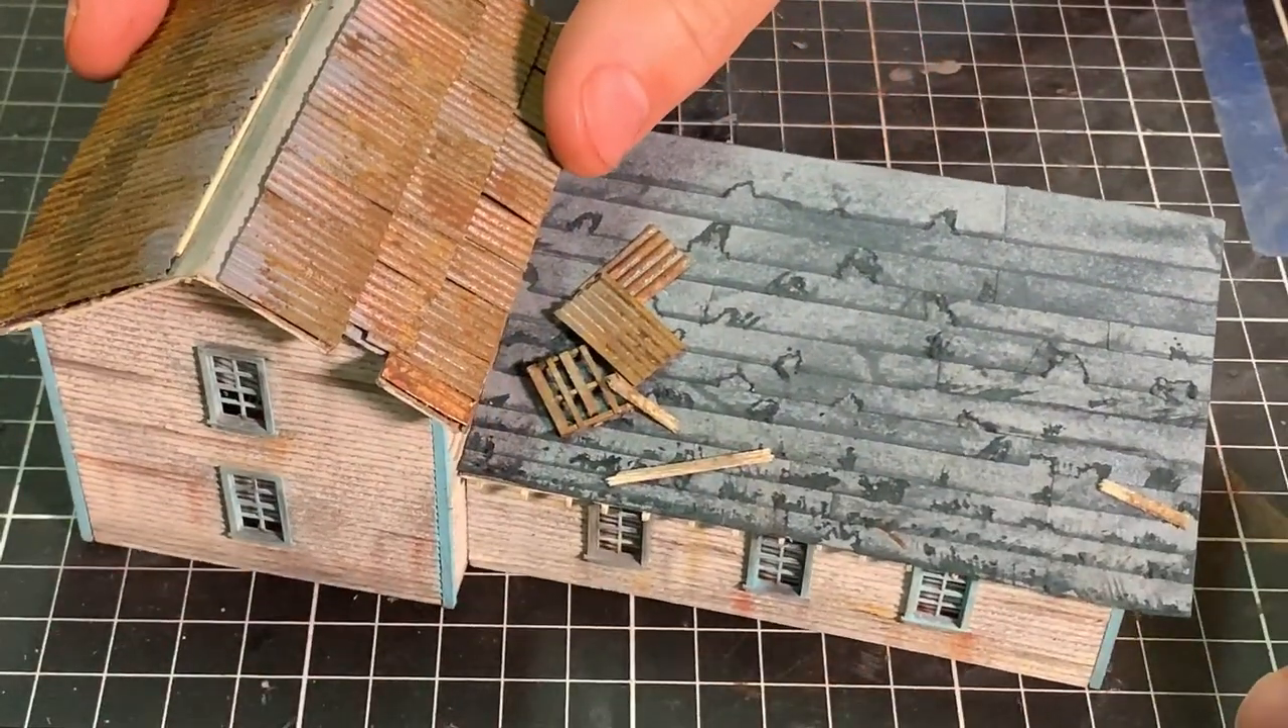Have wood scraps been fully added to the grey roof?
Yes.